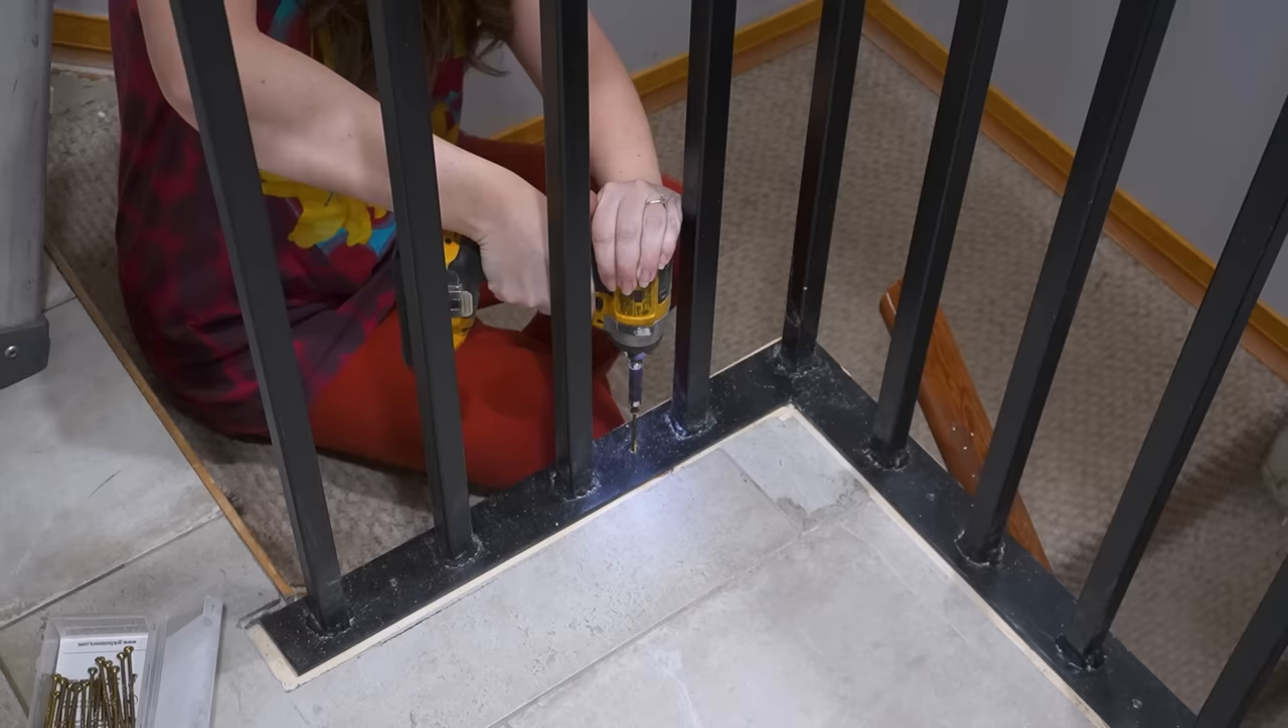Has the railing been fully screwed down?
No.